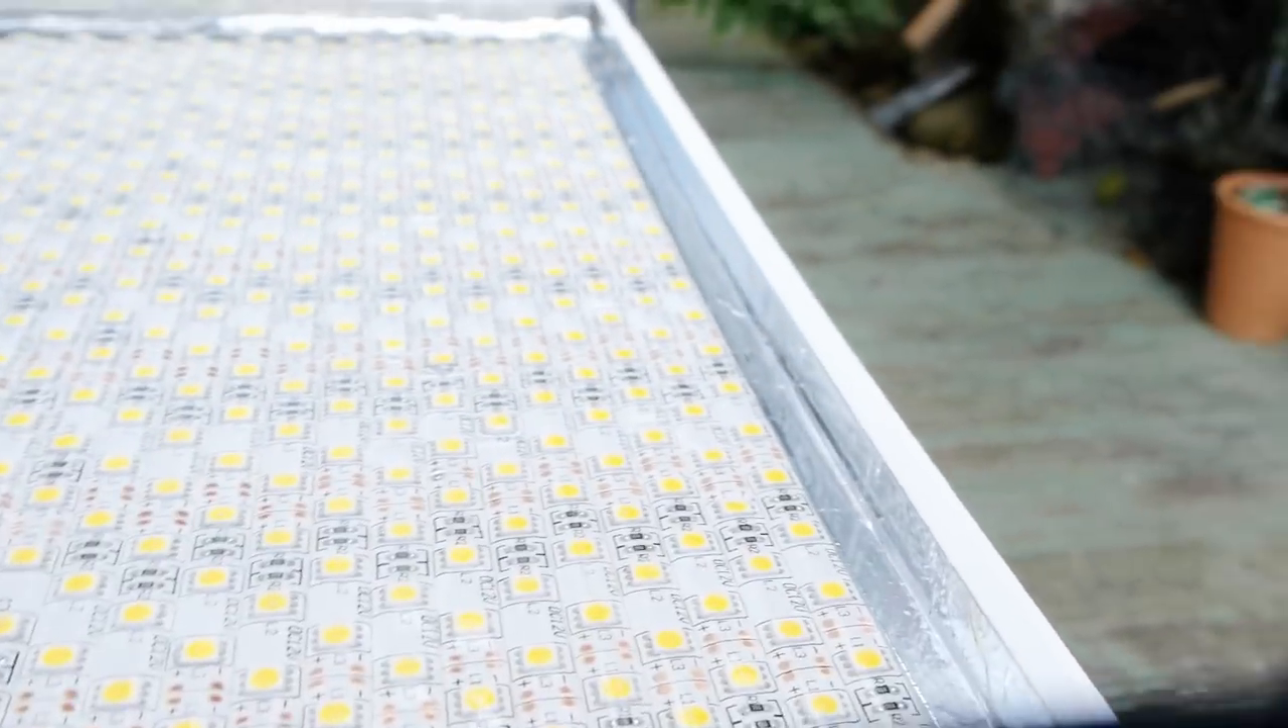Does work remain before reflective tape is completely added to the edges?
No.